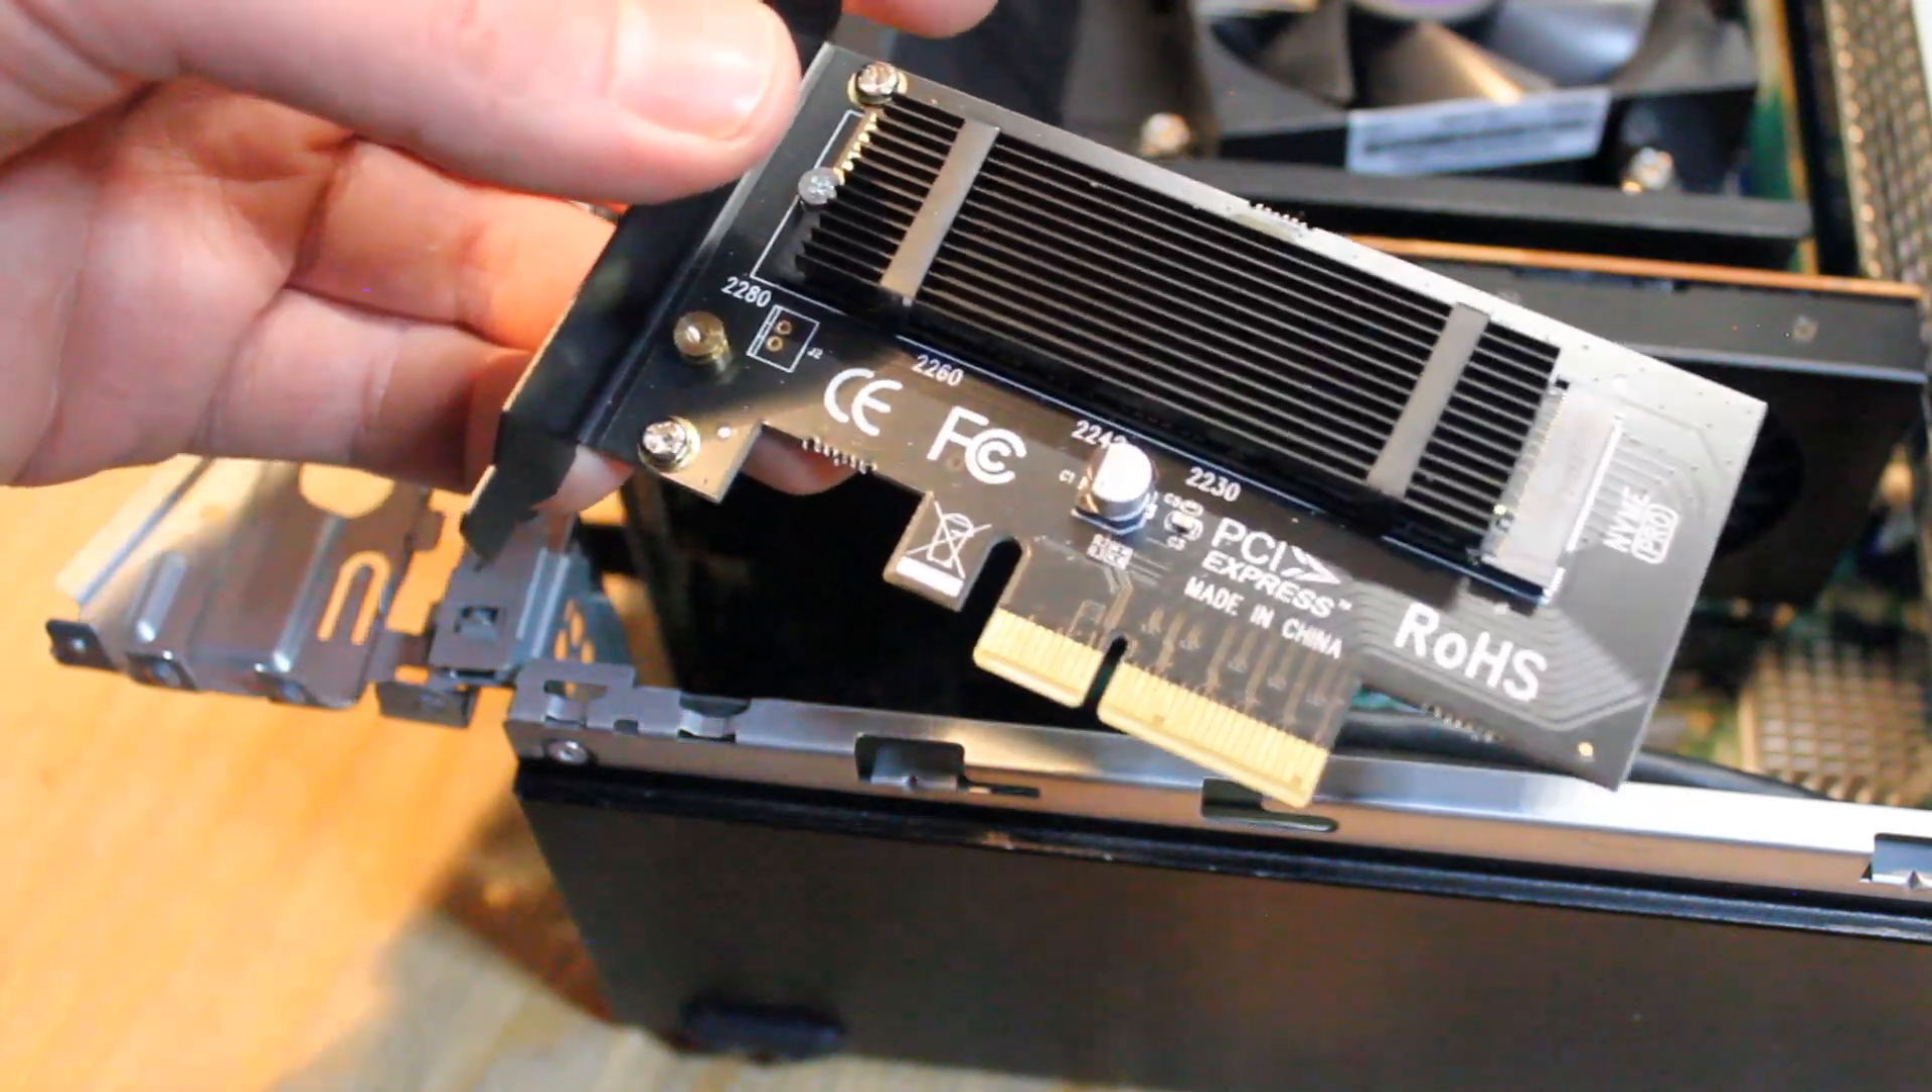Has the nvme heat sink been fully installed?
Yes.